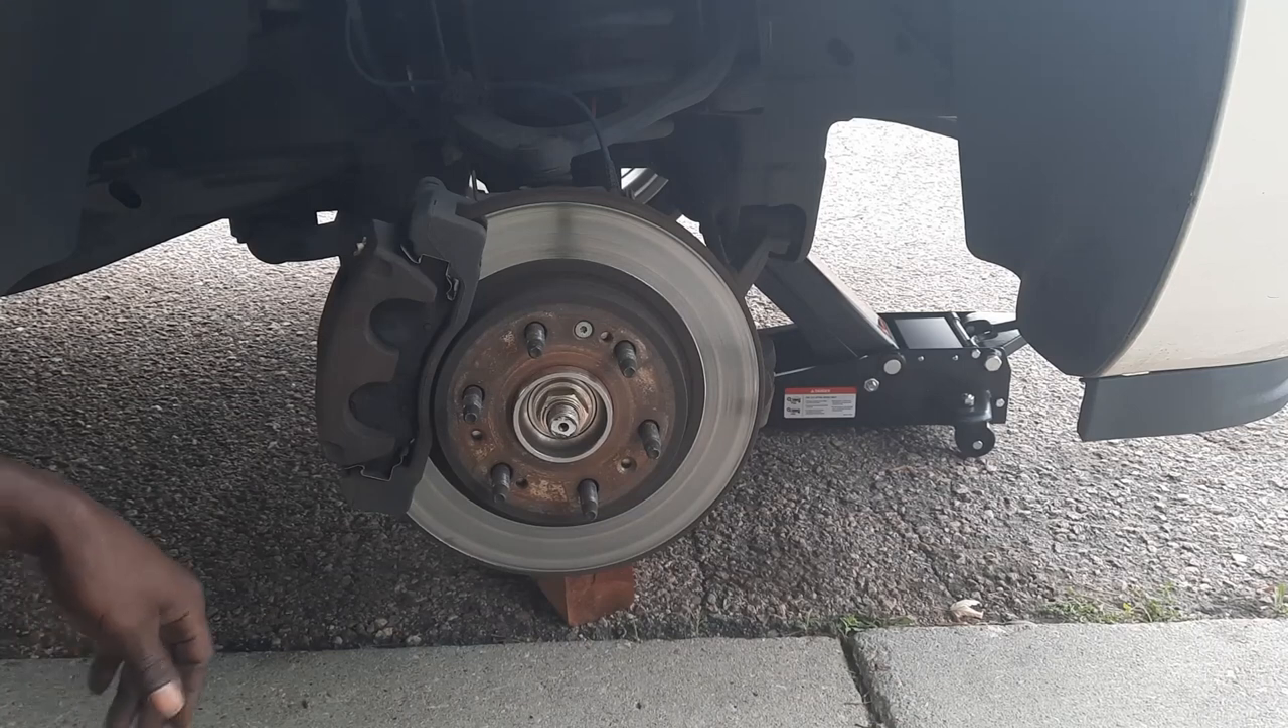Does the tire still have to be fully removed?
No.